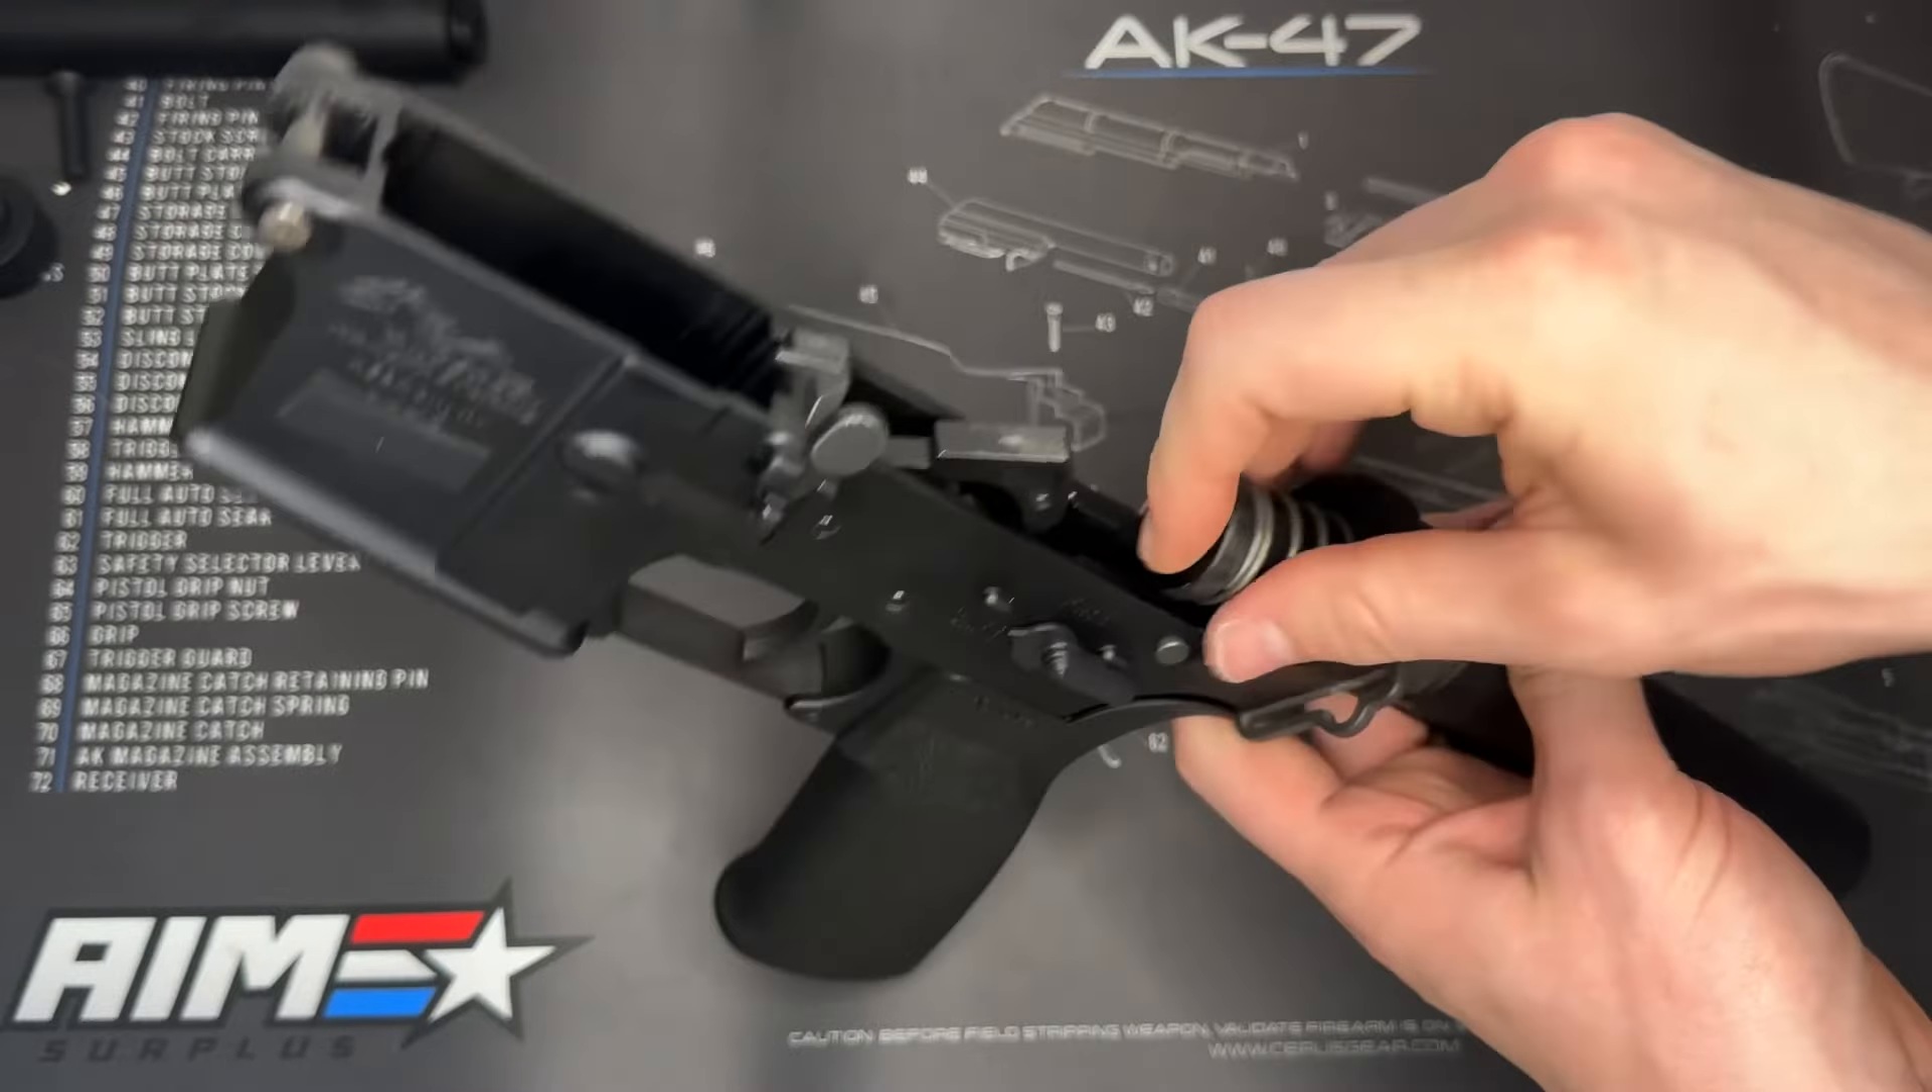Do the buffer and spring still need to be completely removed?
Yes.